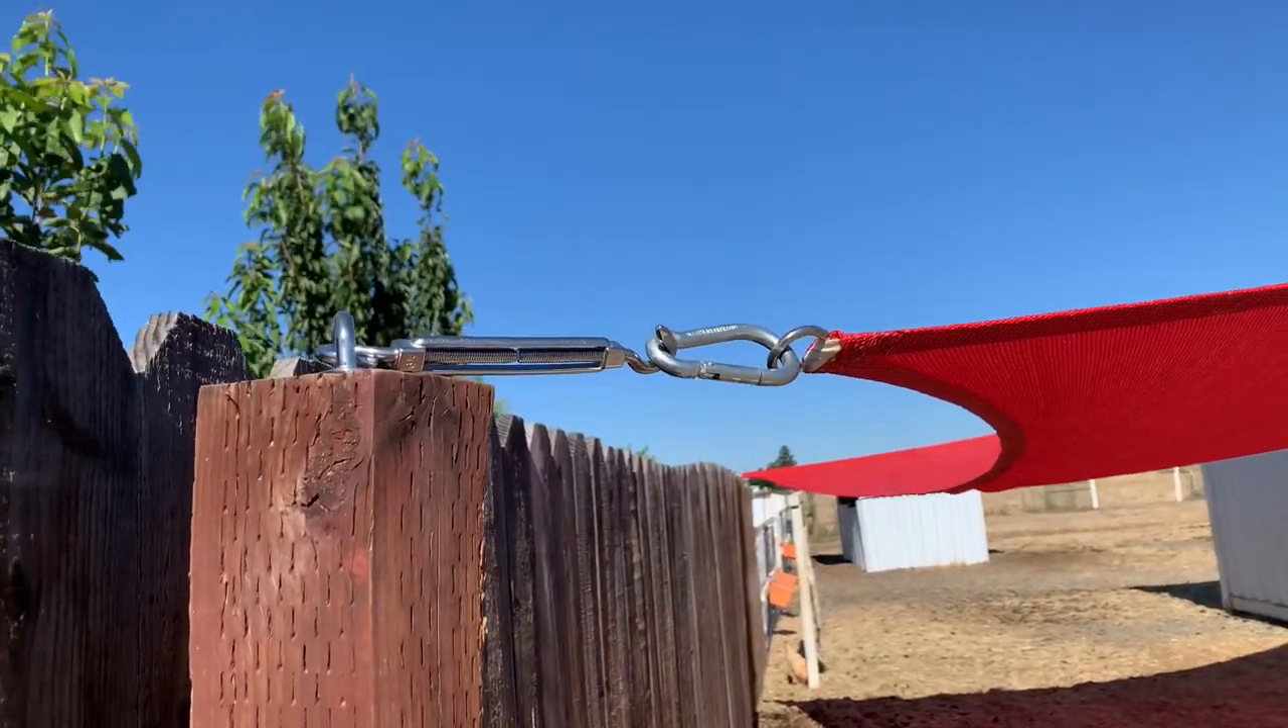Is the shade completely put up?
Yes.